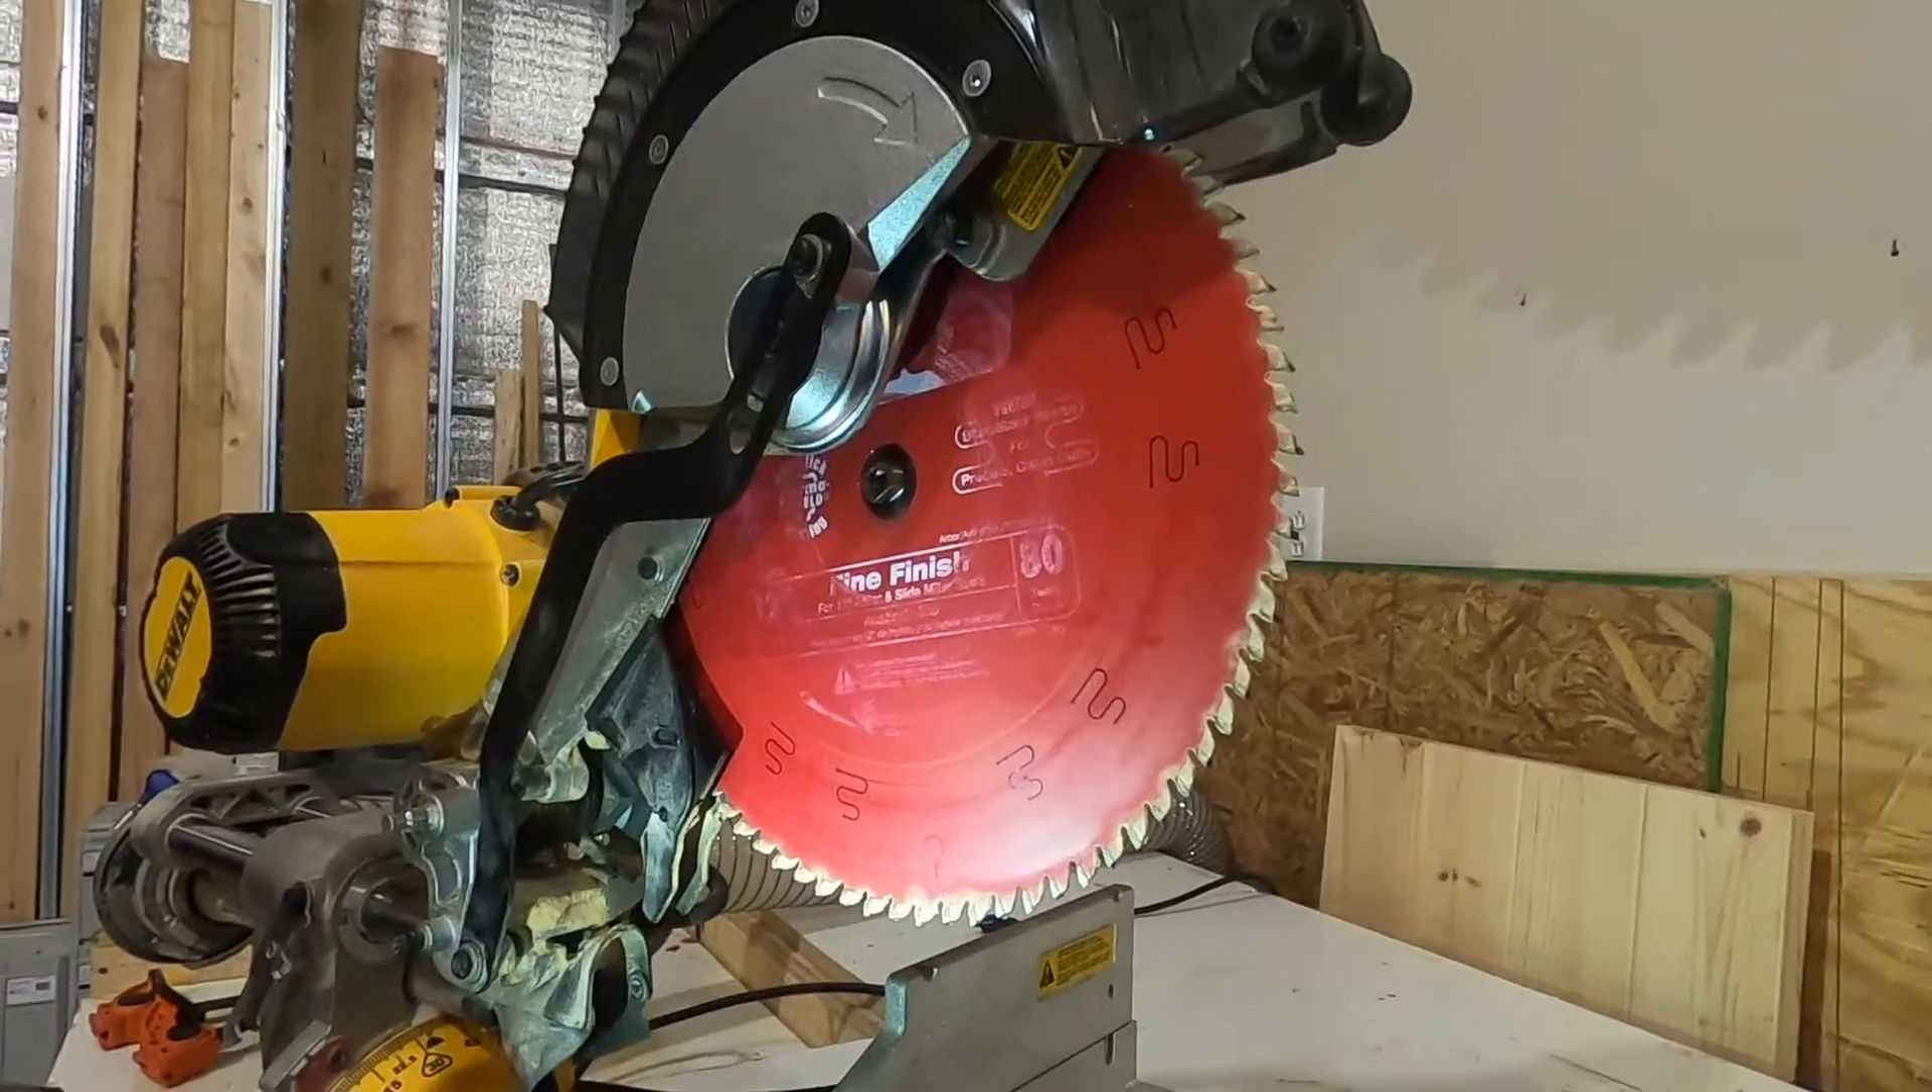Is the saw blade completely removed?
No.